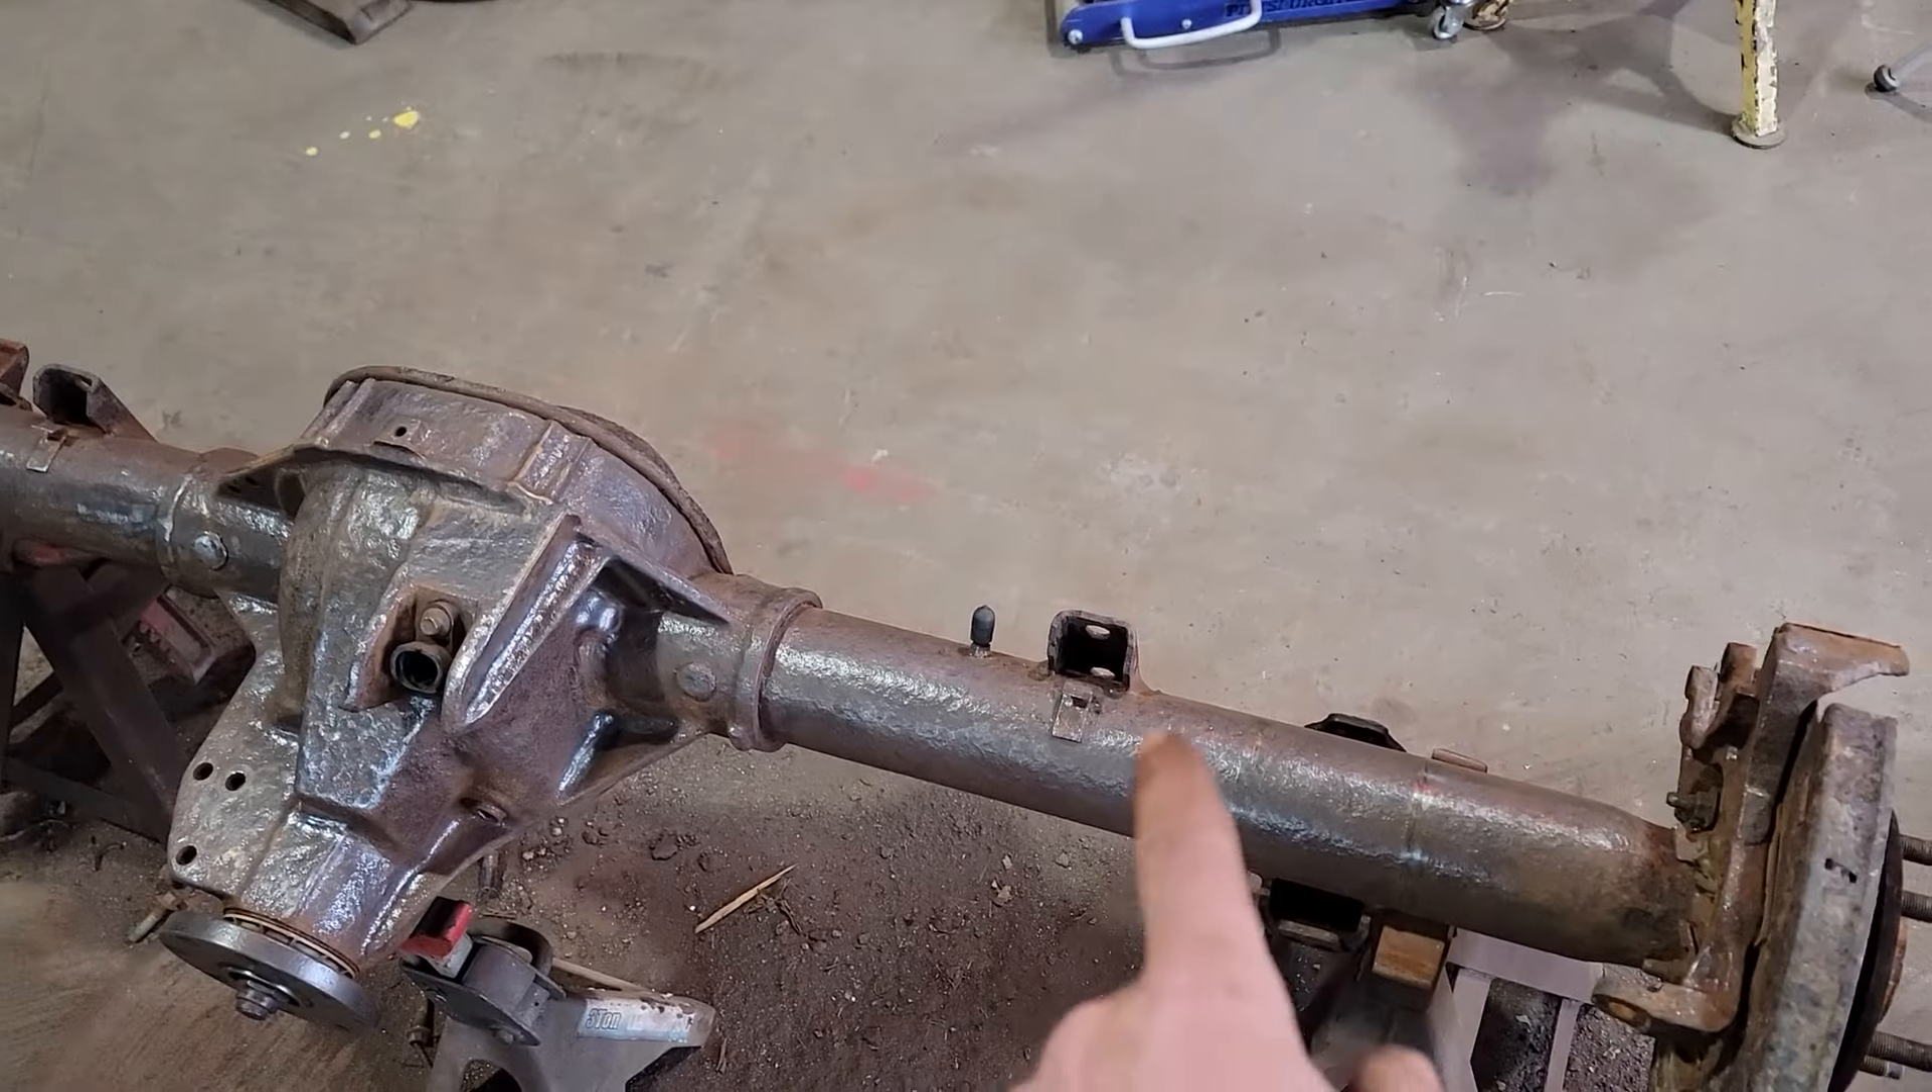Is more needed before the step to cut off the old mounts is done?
Yes.